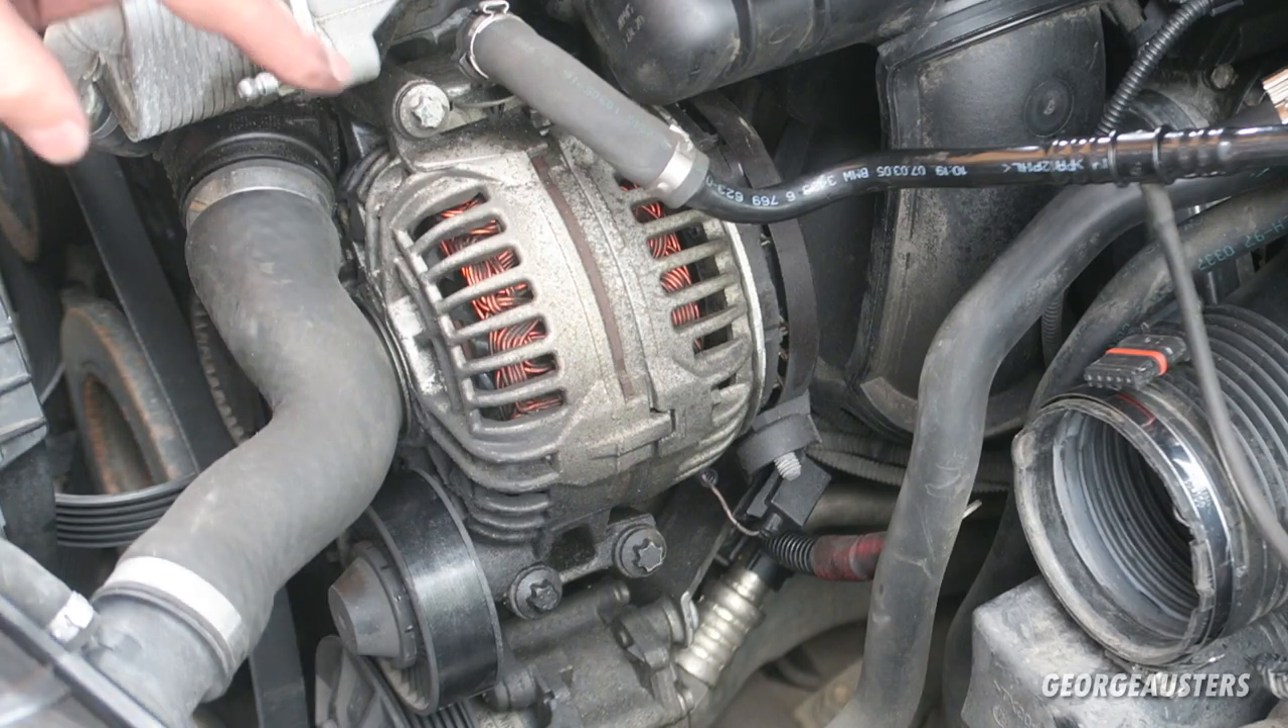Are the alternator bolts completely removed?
No.